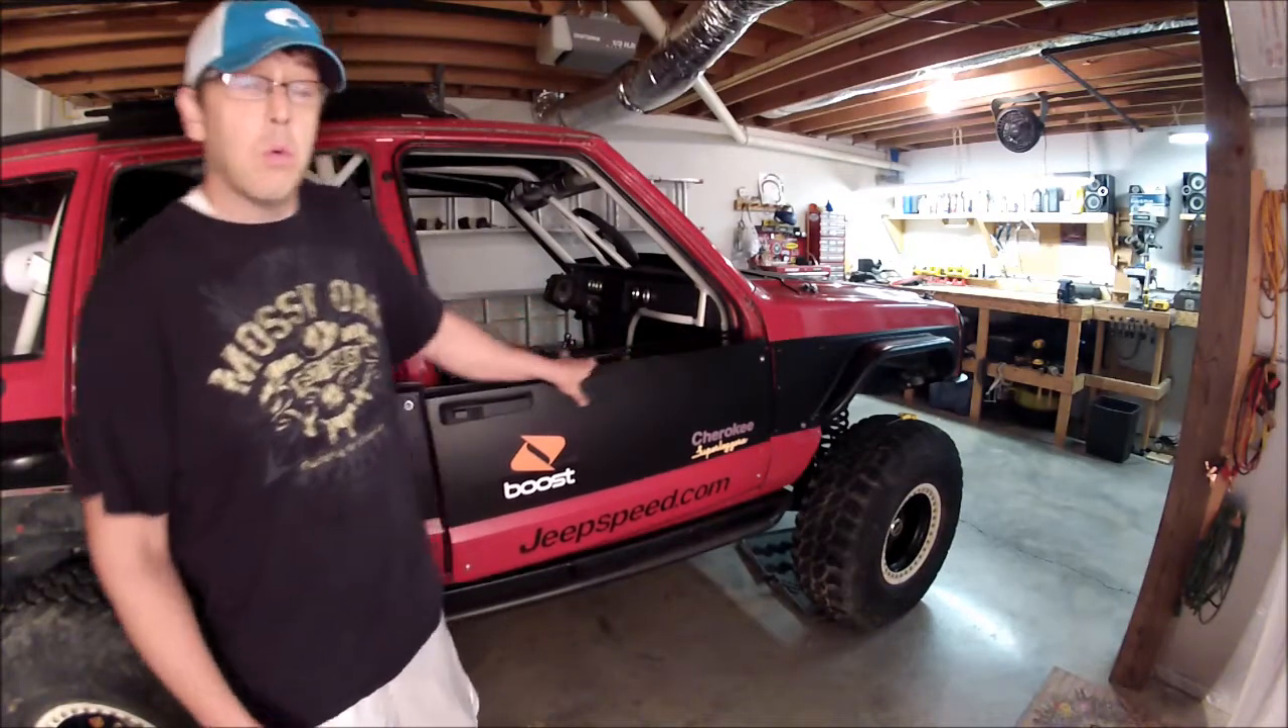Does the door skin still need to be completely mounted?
No.